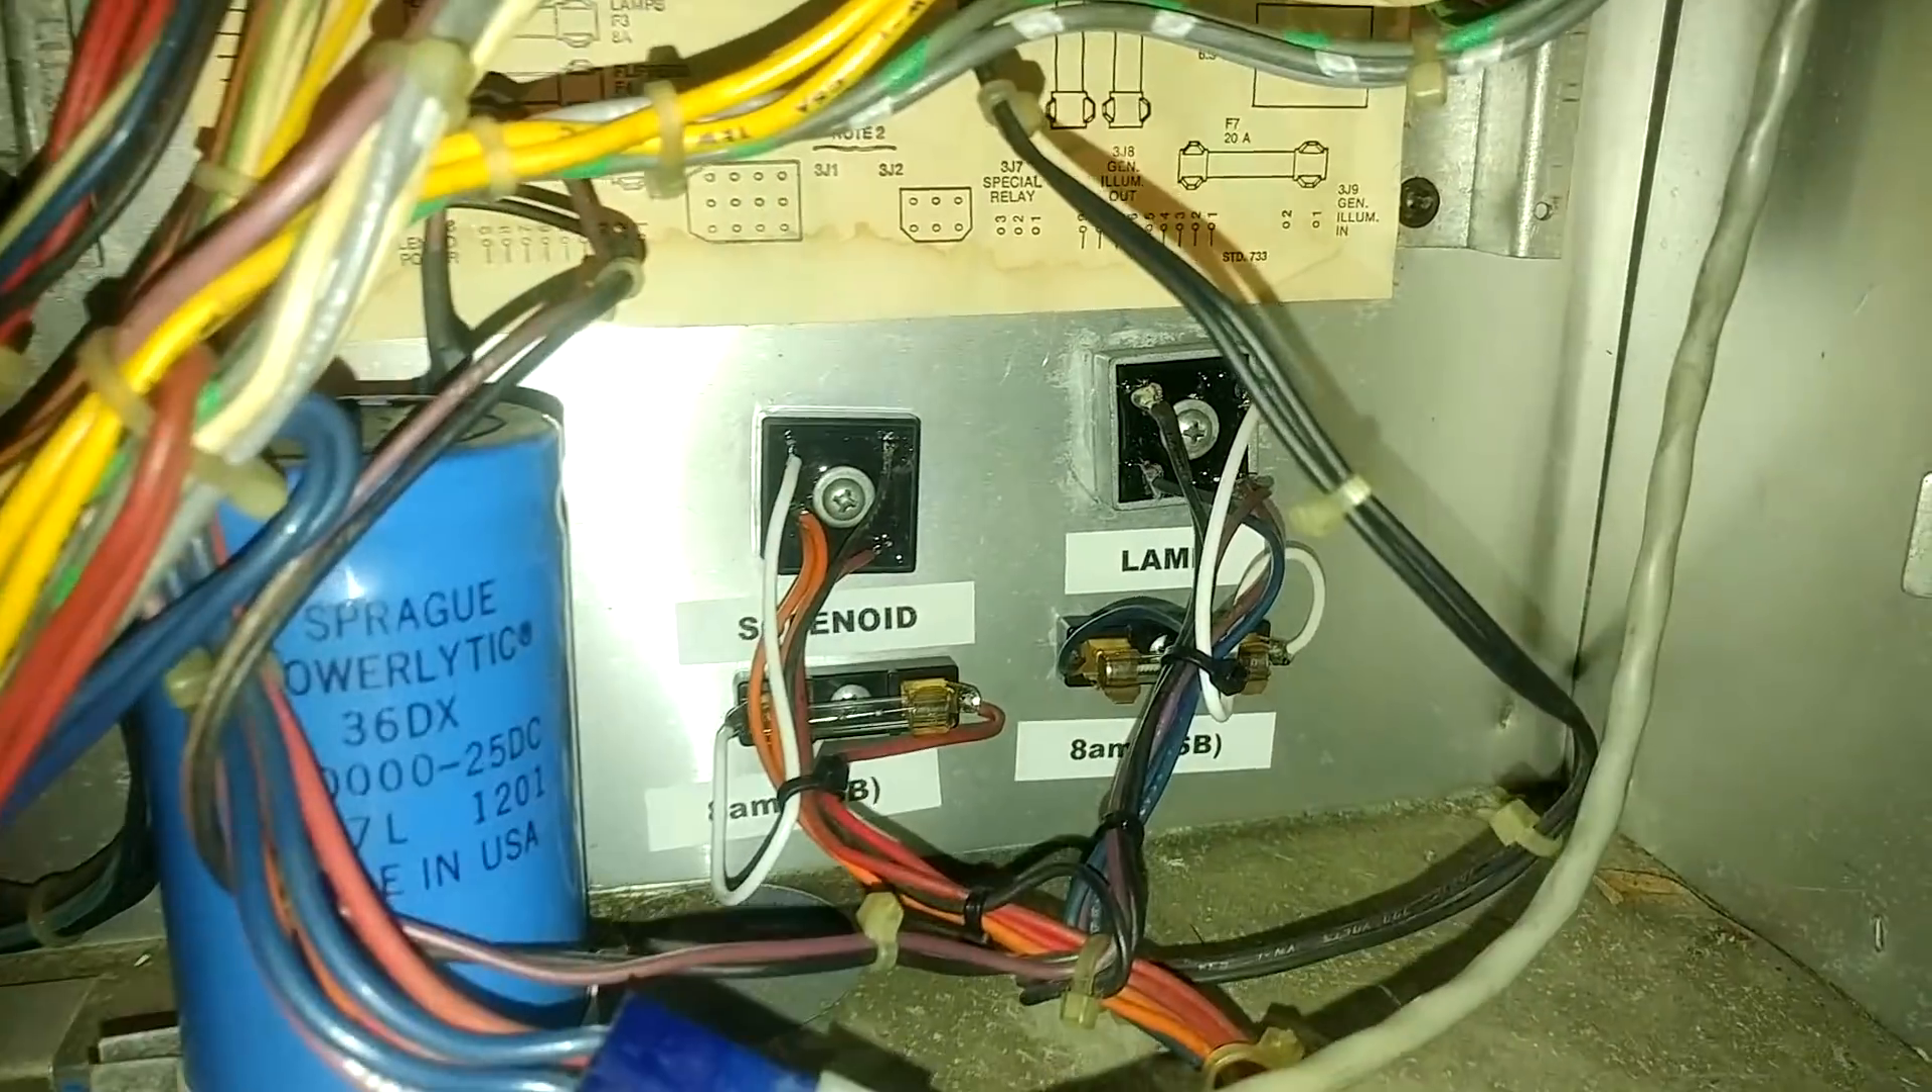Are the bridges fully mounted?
Yes.